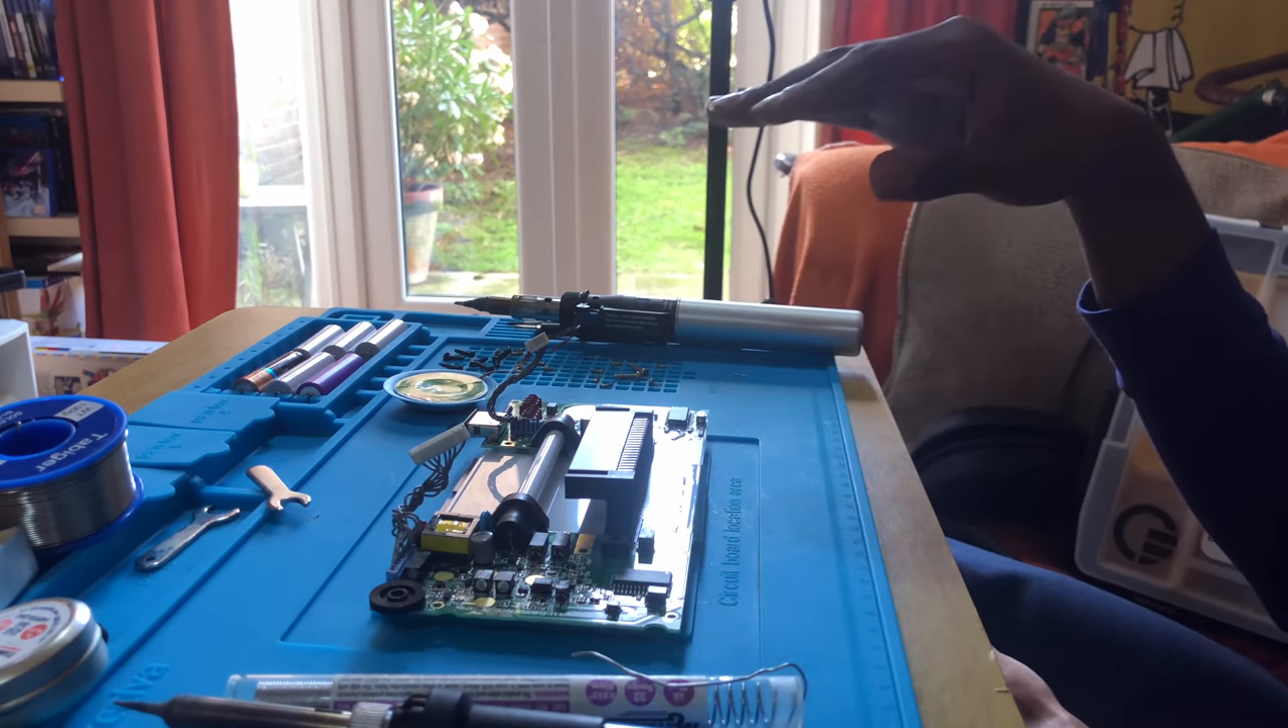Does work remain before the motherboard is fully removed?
No.